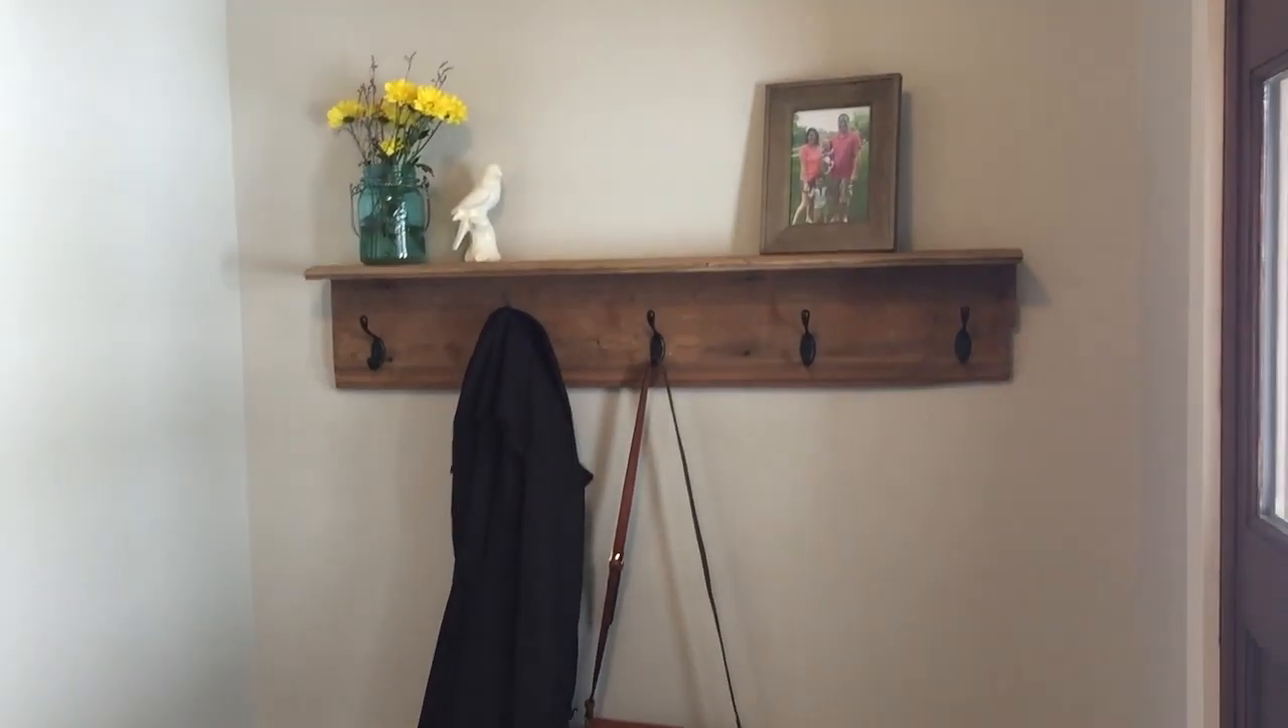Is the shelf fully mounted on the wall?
Yes.